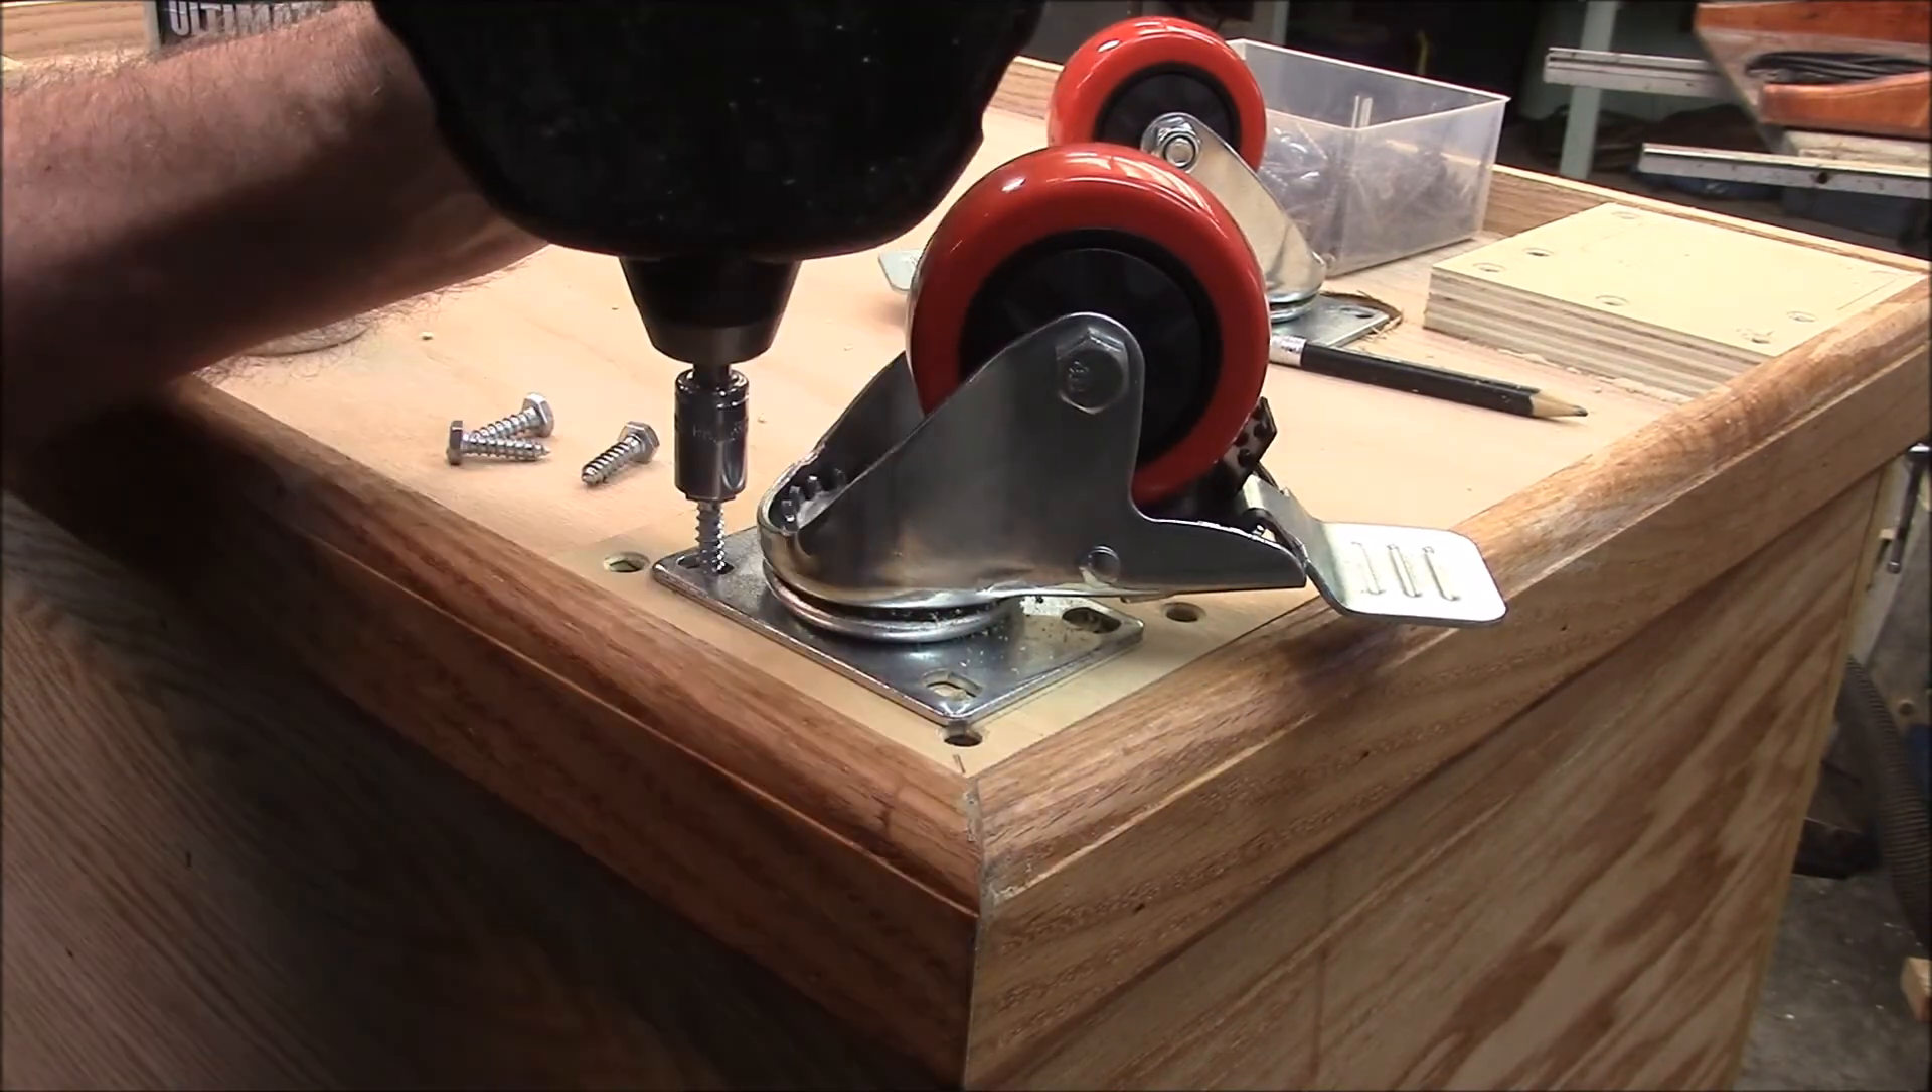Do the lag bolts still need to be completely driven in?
Yes.